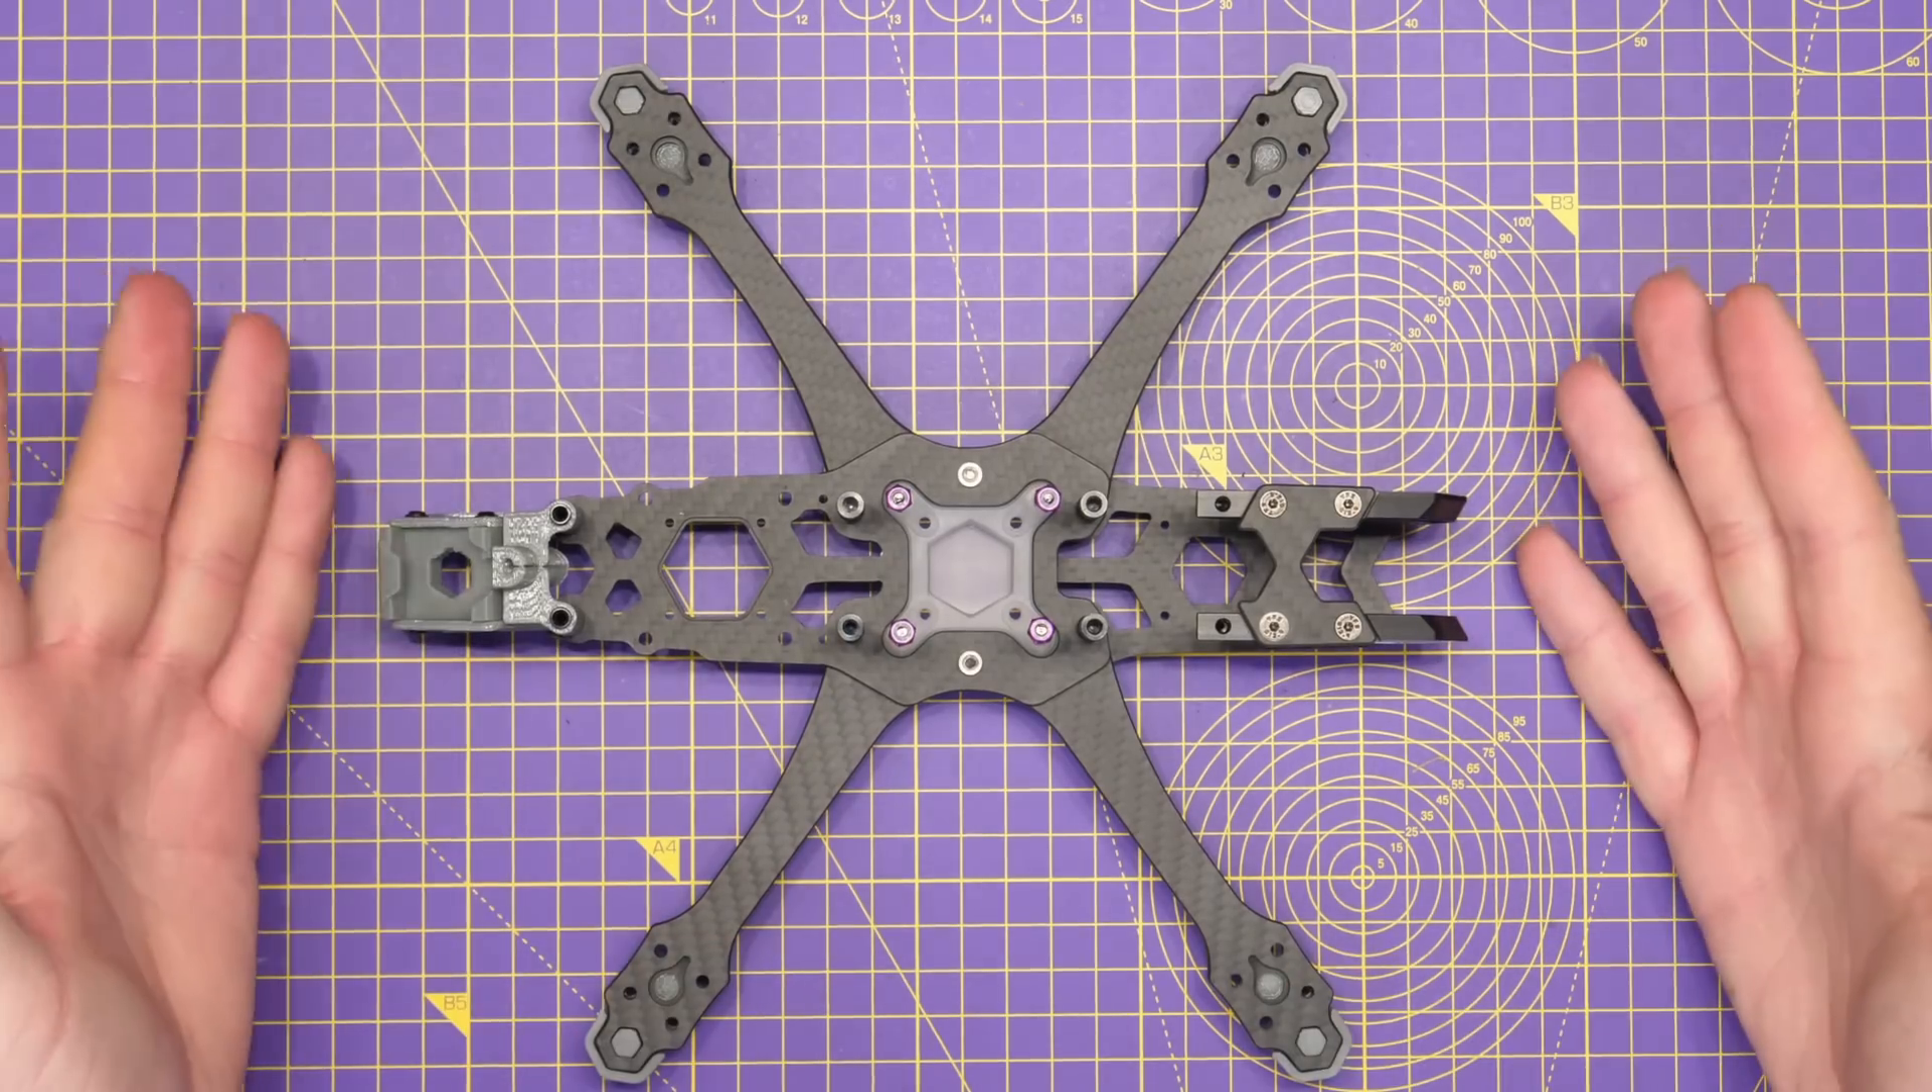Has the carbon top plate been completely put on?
No.